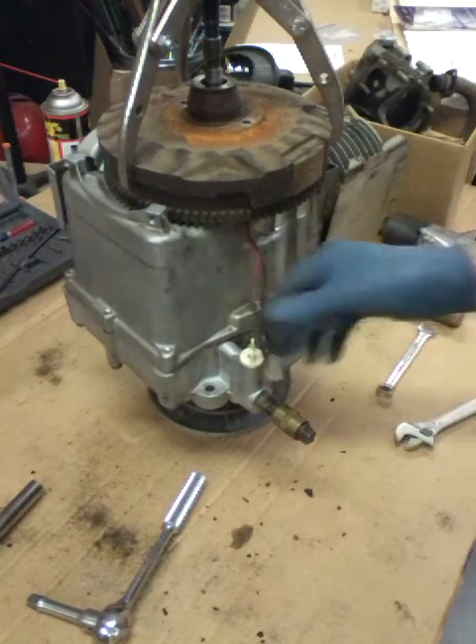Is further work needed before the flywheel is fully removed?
Yes.